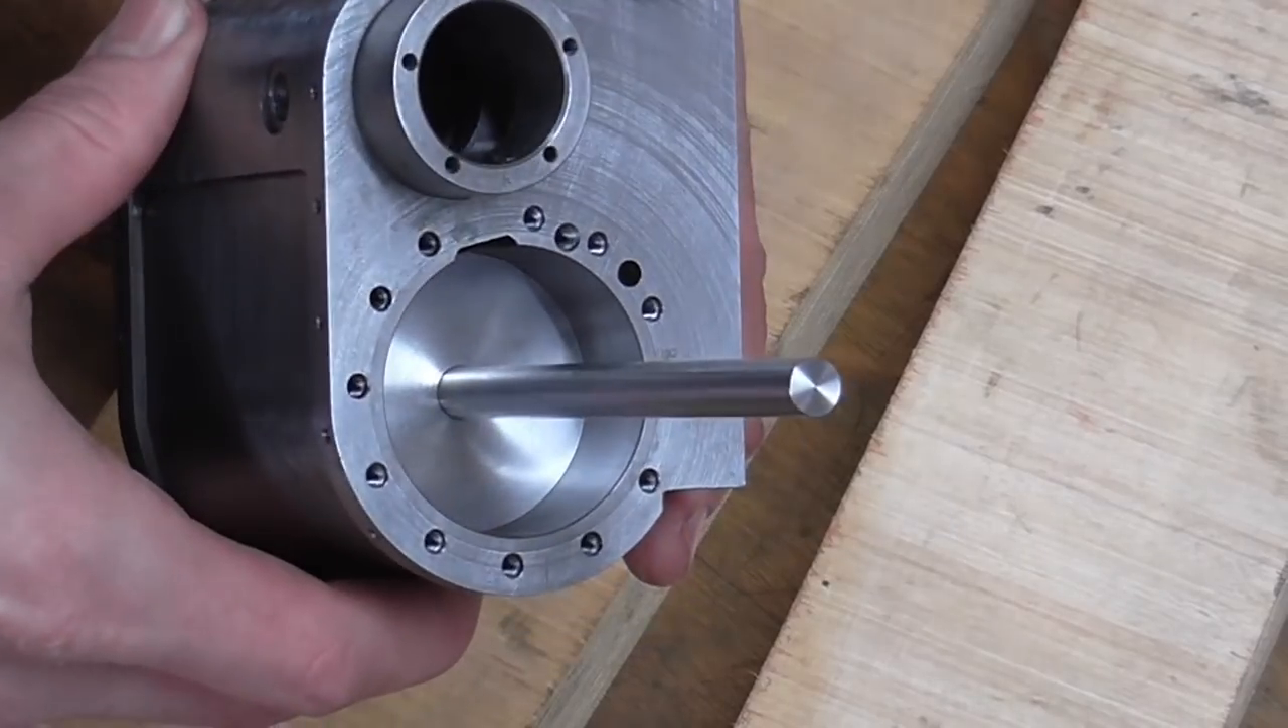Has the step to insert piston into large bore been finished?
Yes.